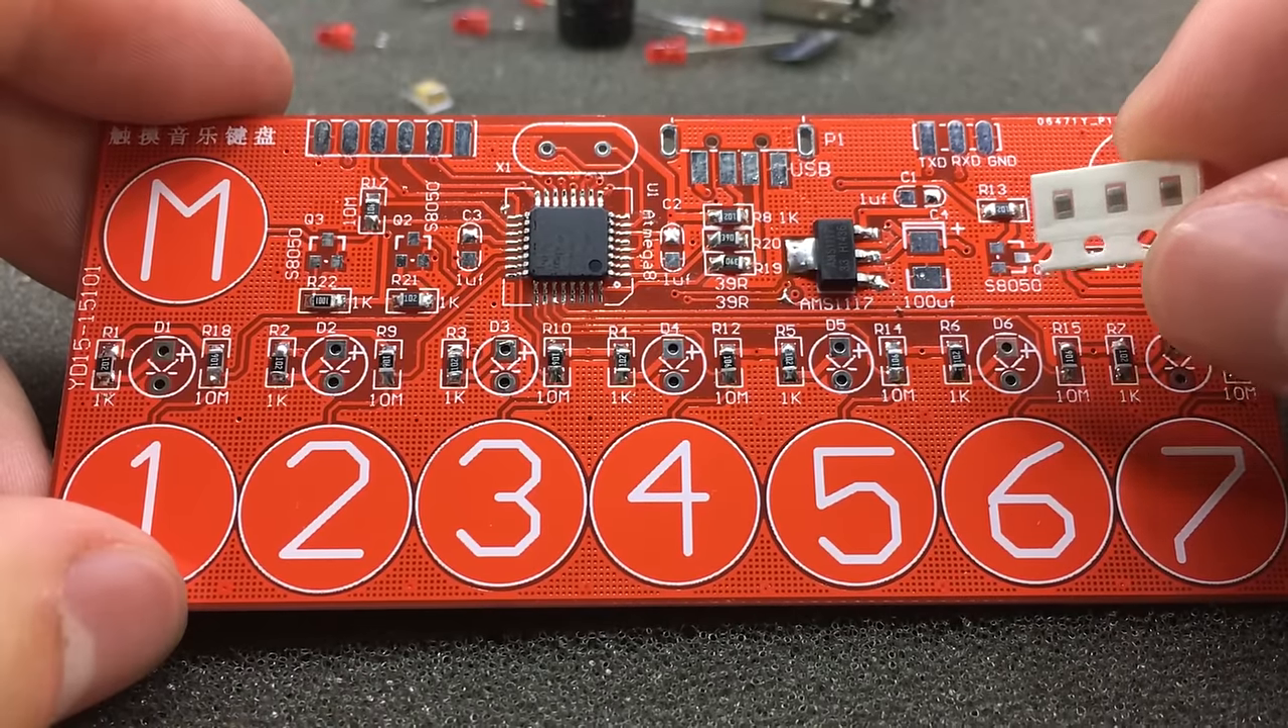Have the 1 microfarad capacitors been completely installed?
No.